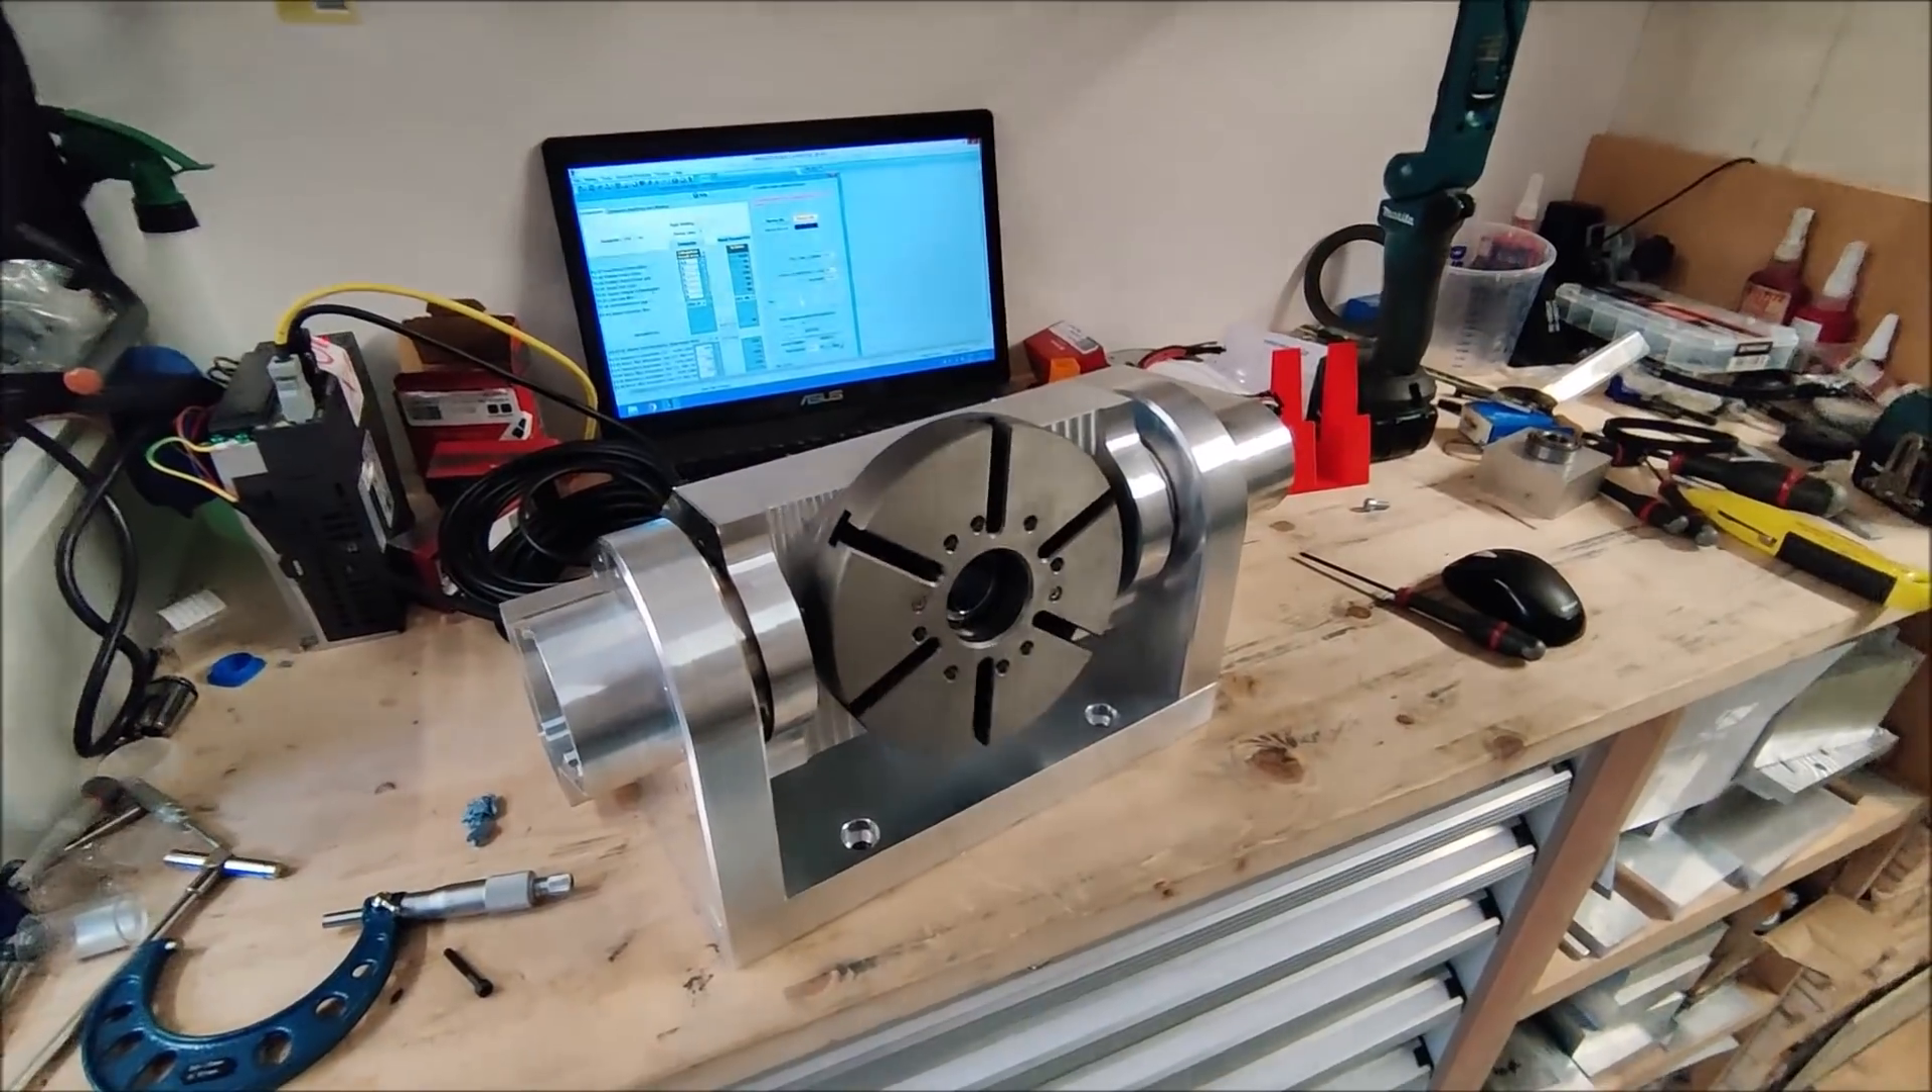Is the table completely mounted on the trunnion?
Yes.